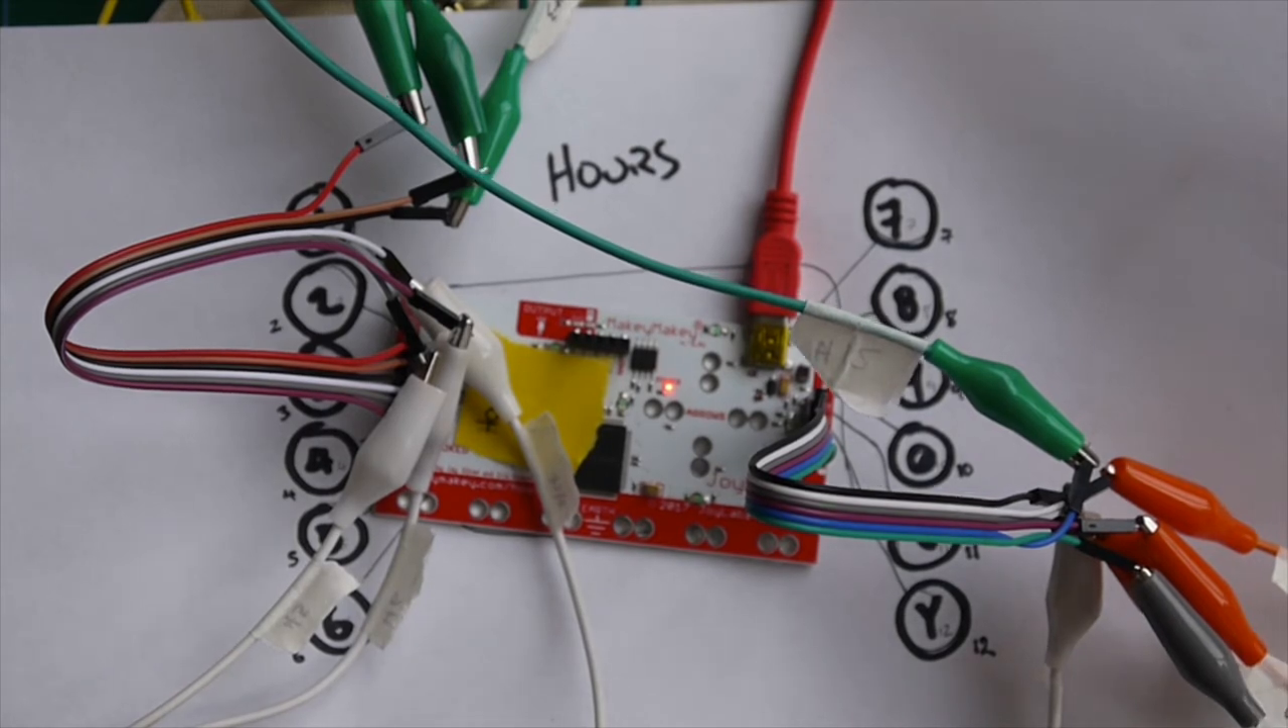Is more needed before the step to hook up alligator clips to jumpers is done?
No.